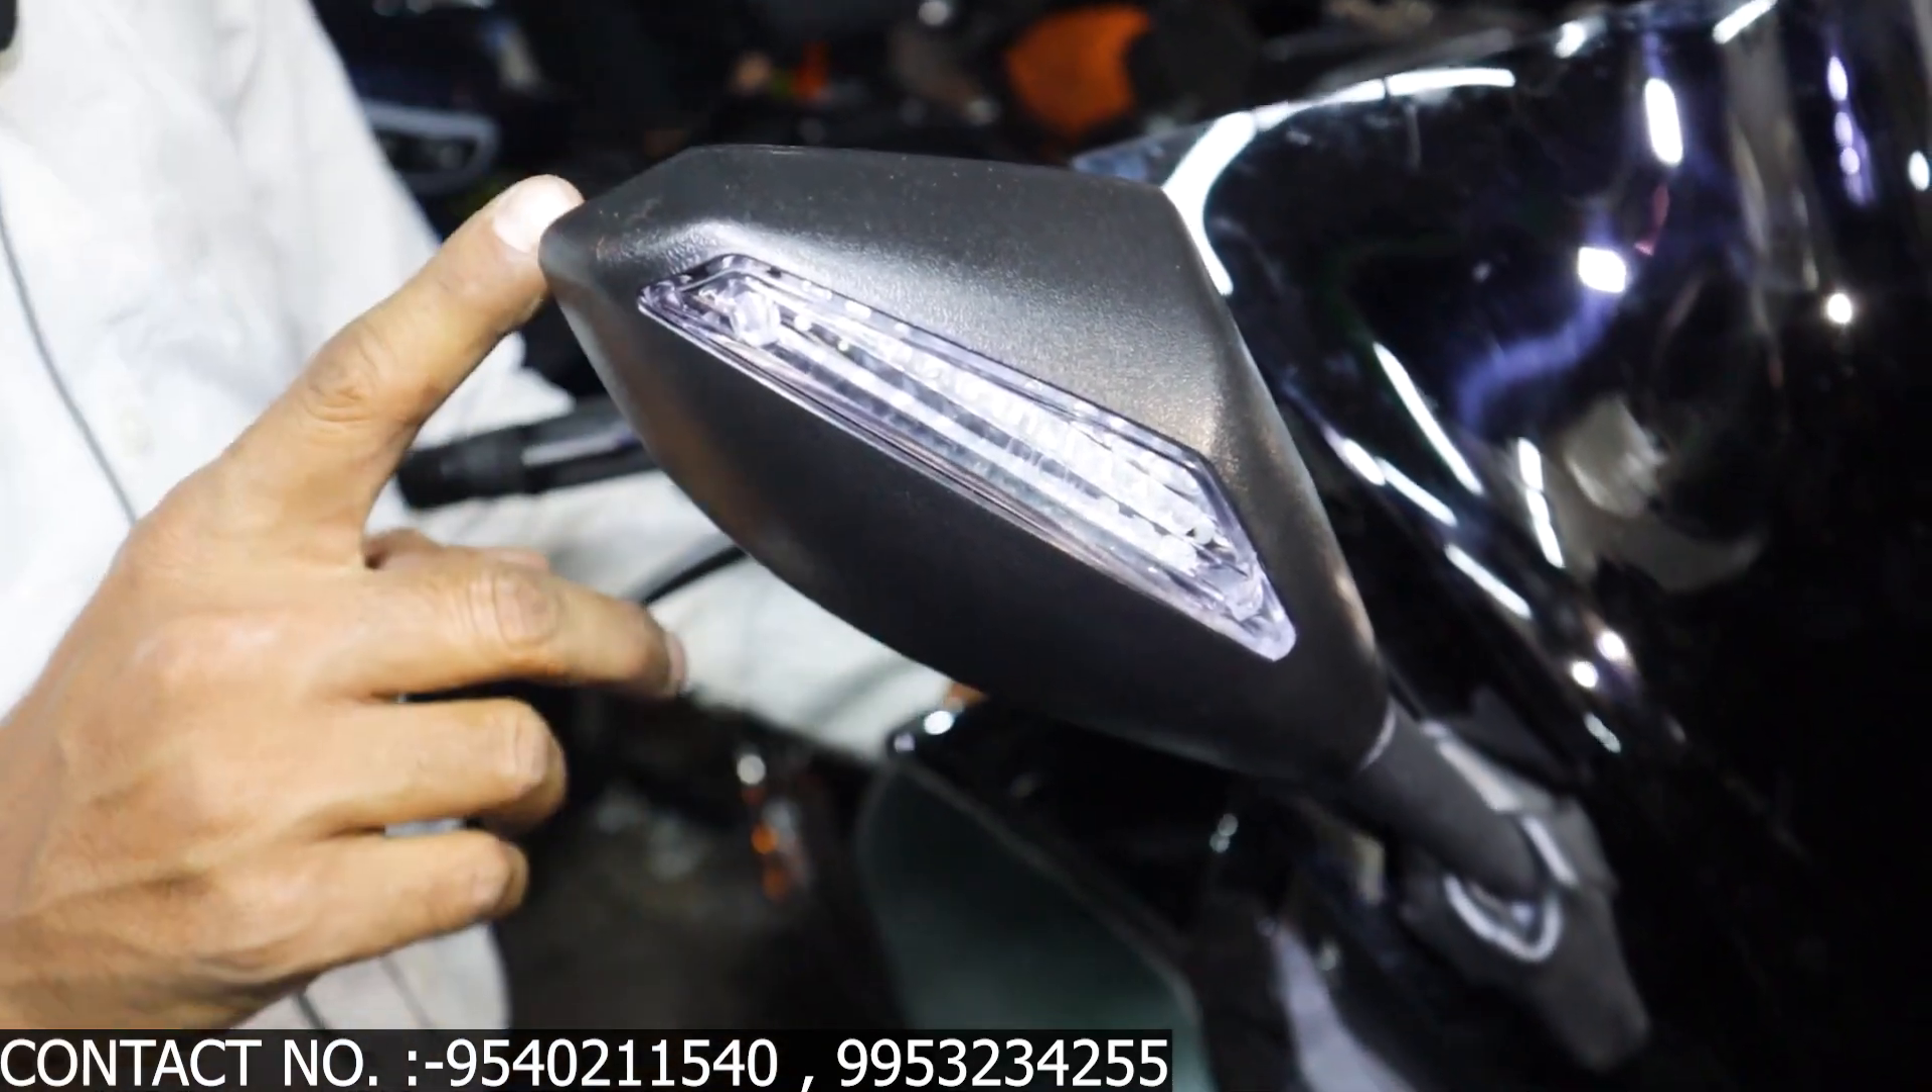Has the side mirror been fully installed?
Yes.